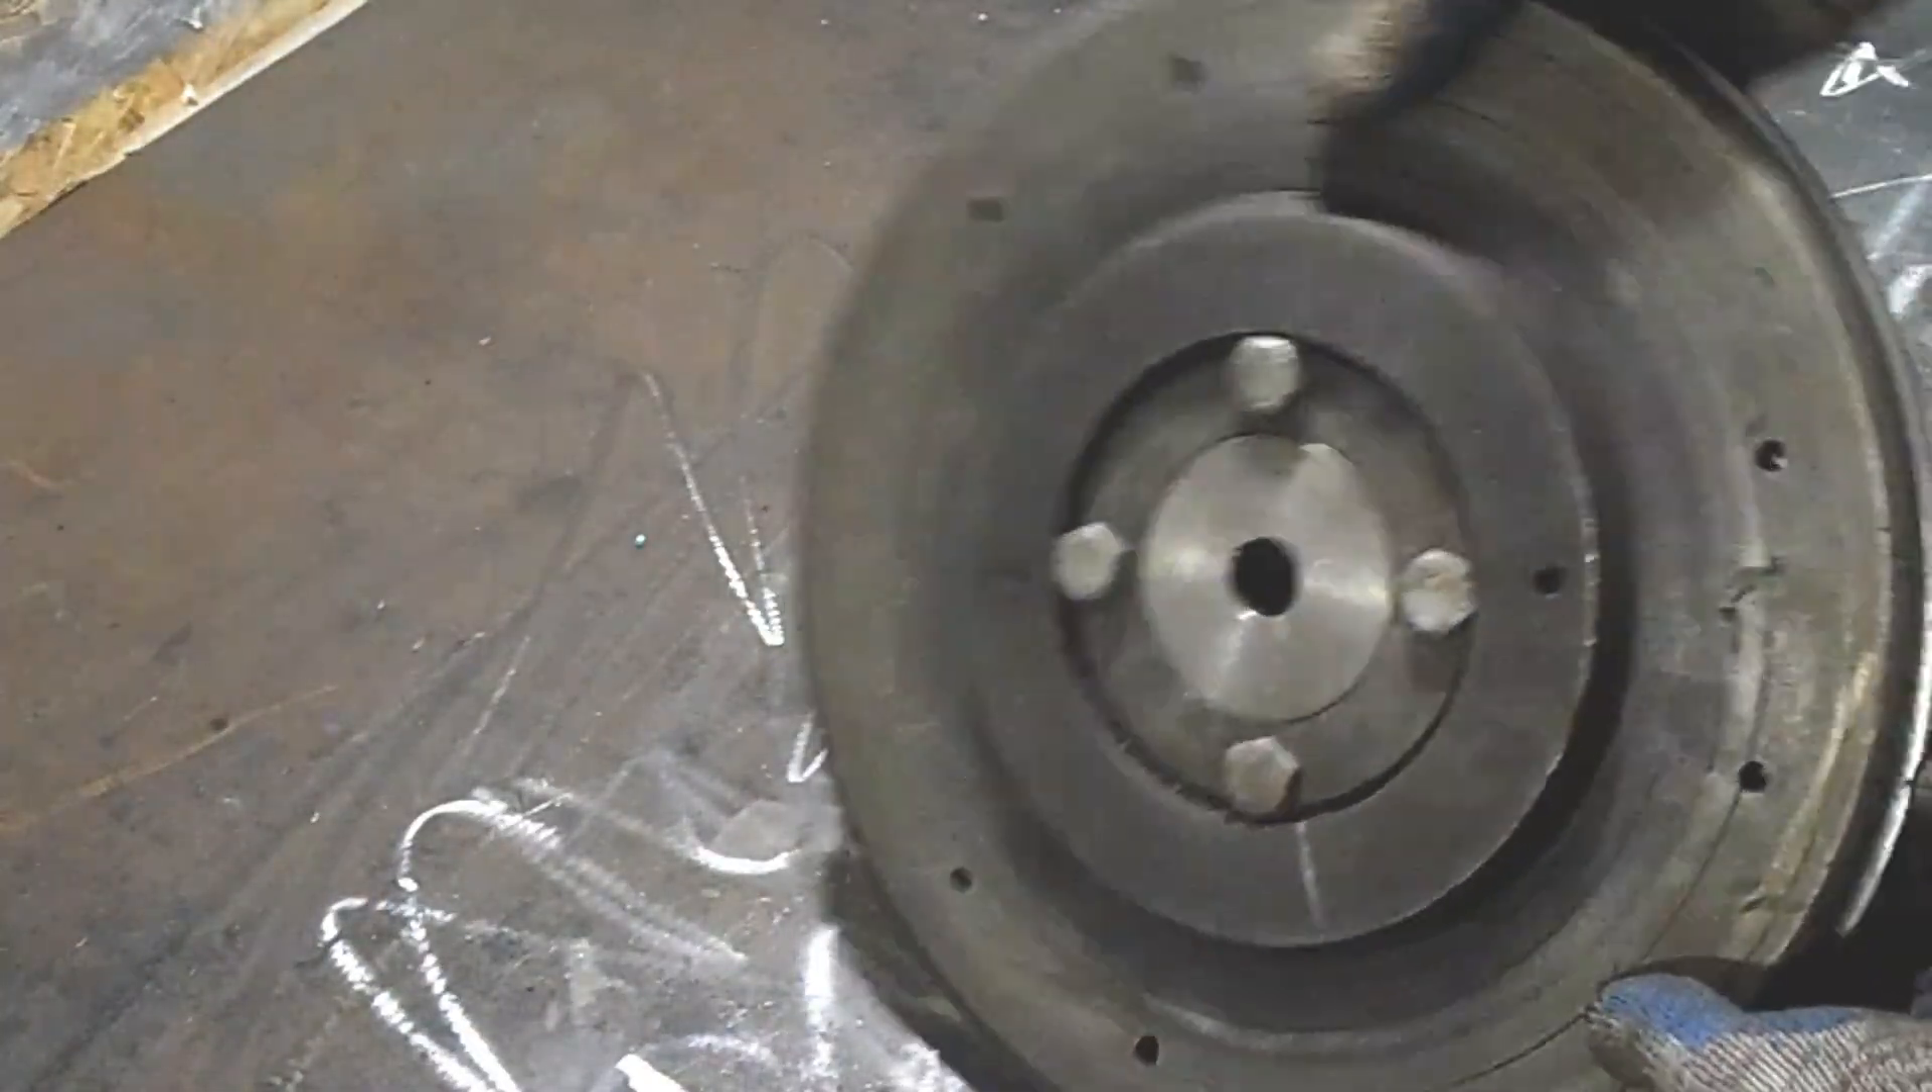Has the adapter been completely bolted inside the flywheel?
Yes.